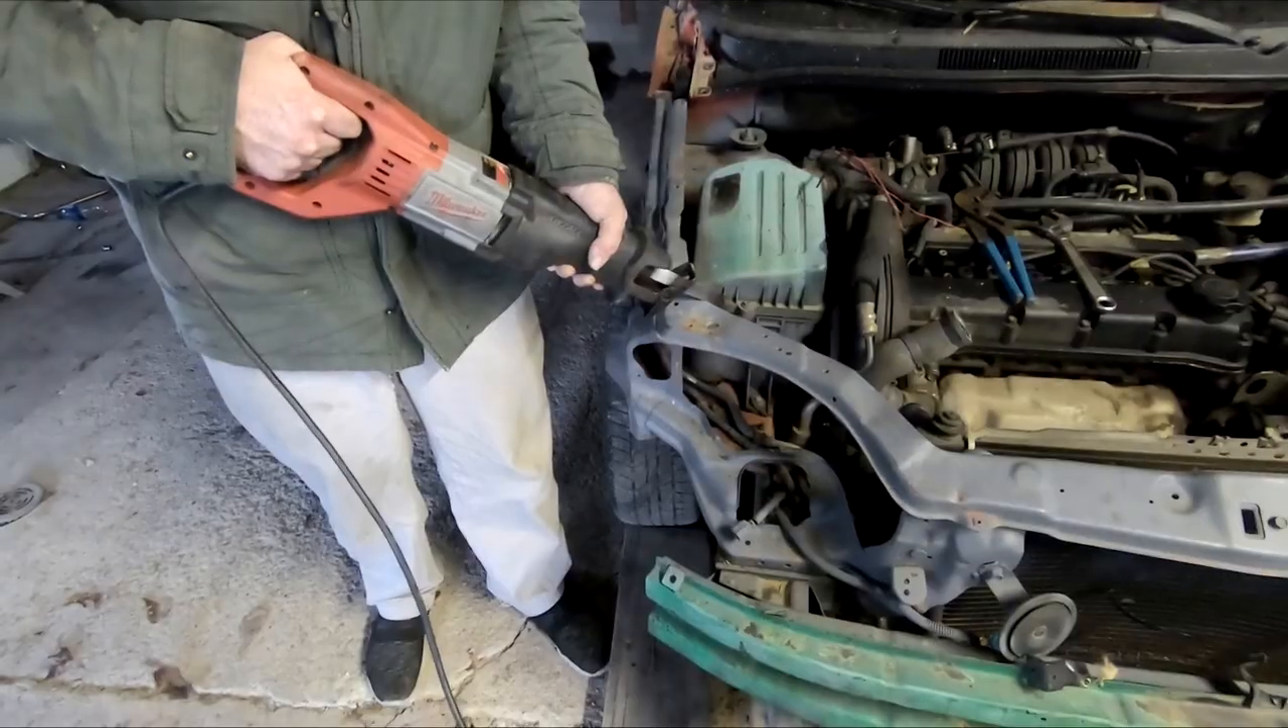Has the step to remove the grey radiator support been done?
No.